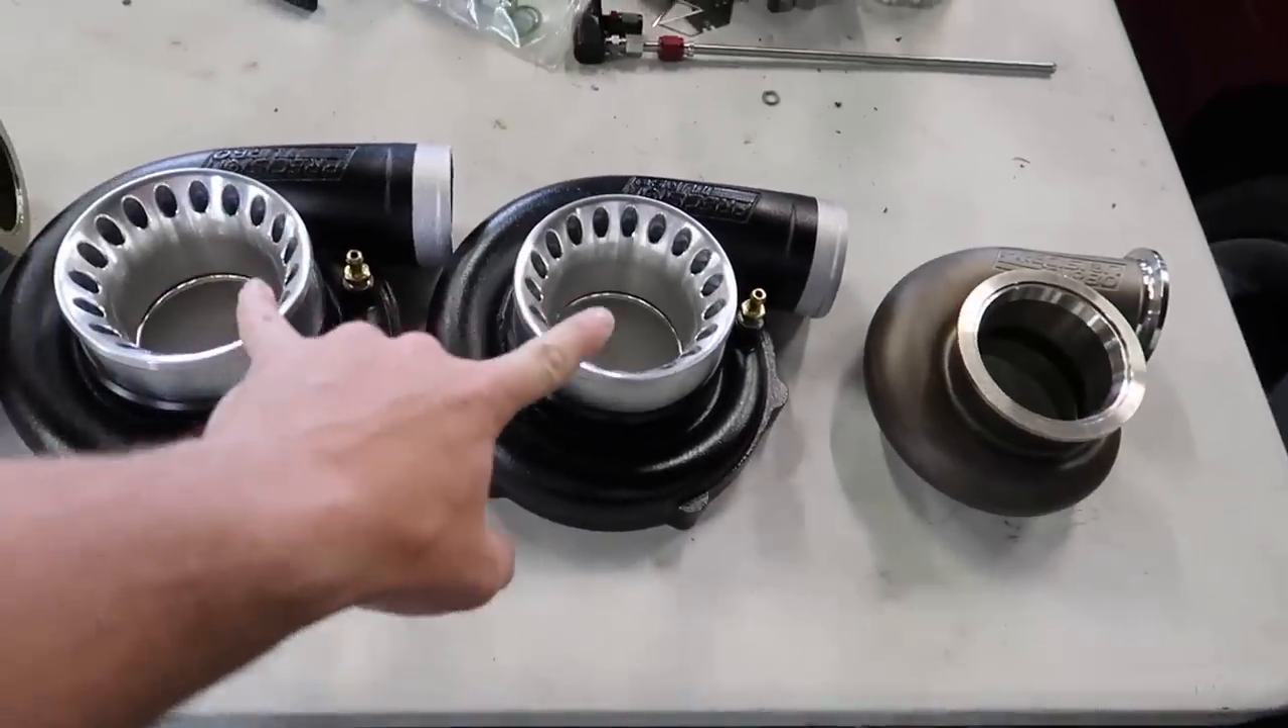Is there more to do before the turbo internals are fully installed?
Yes.